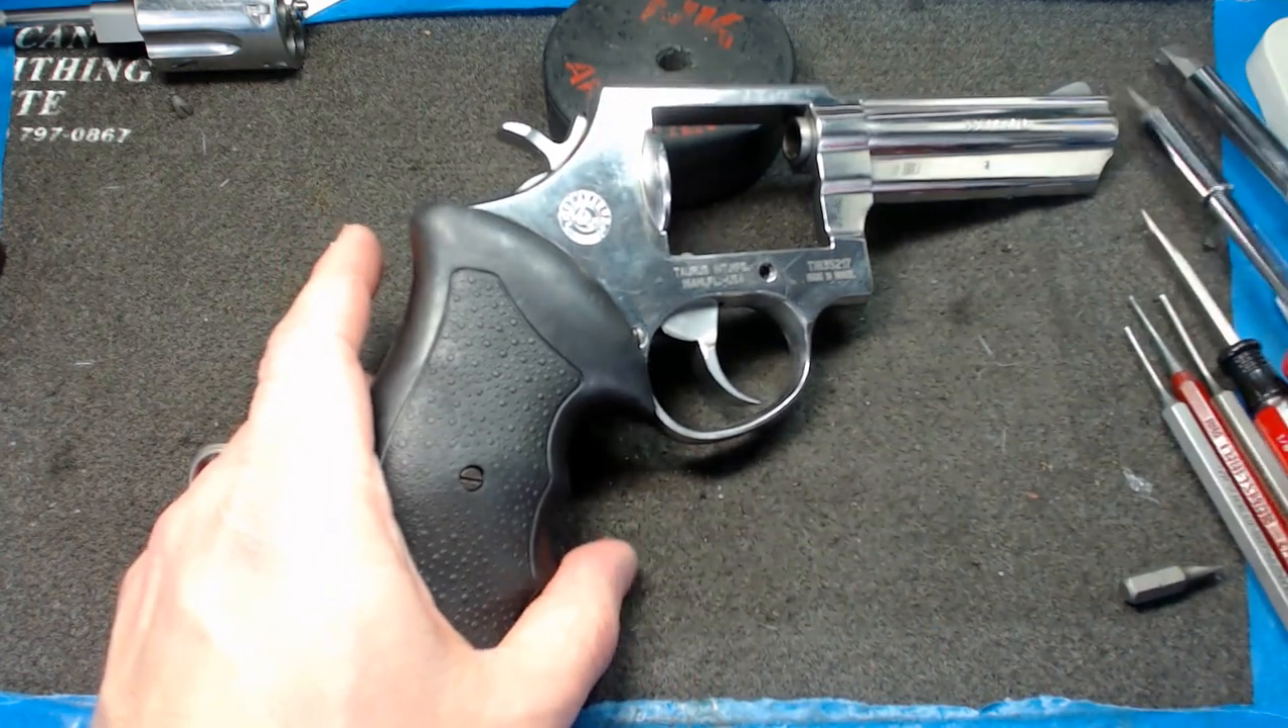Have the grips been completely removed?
No.